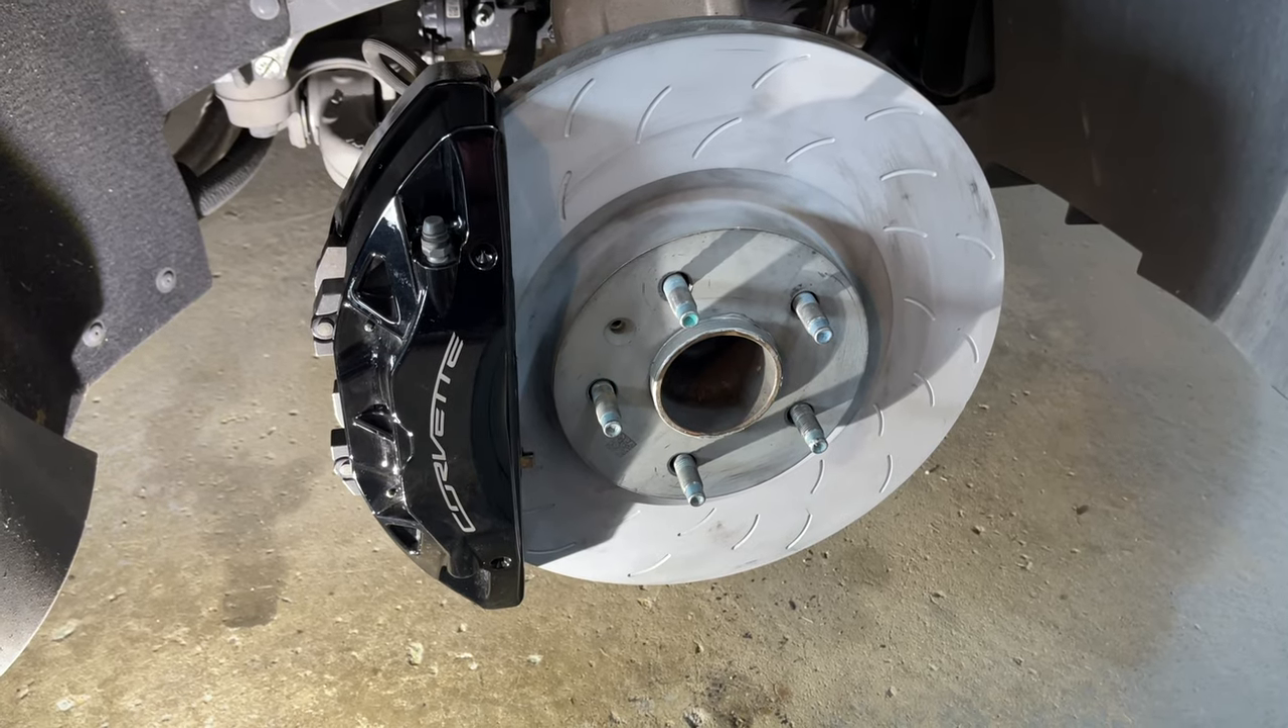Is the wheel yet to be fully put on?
Yes.